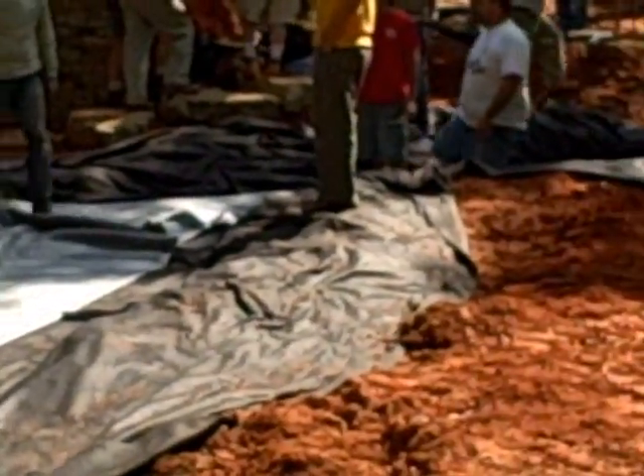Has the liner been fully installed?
No.